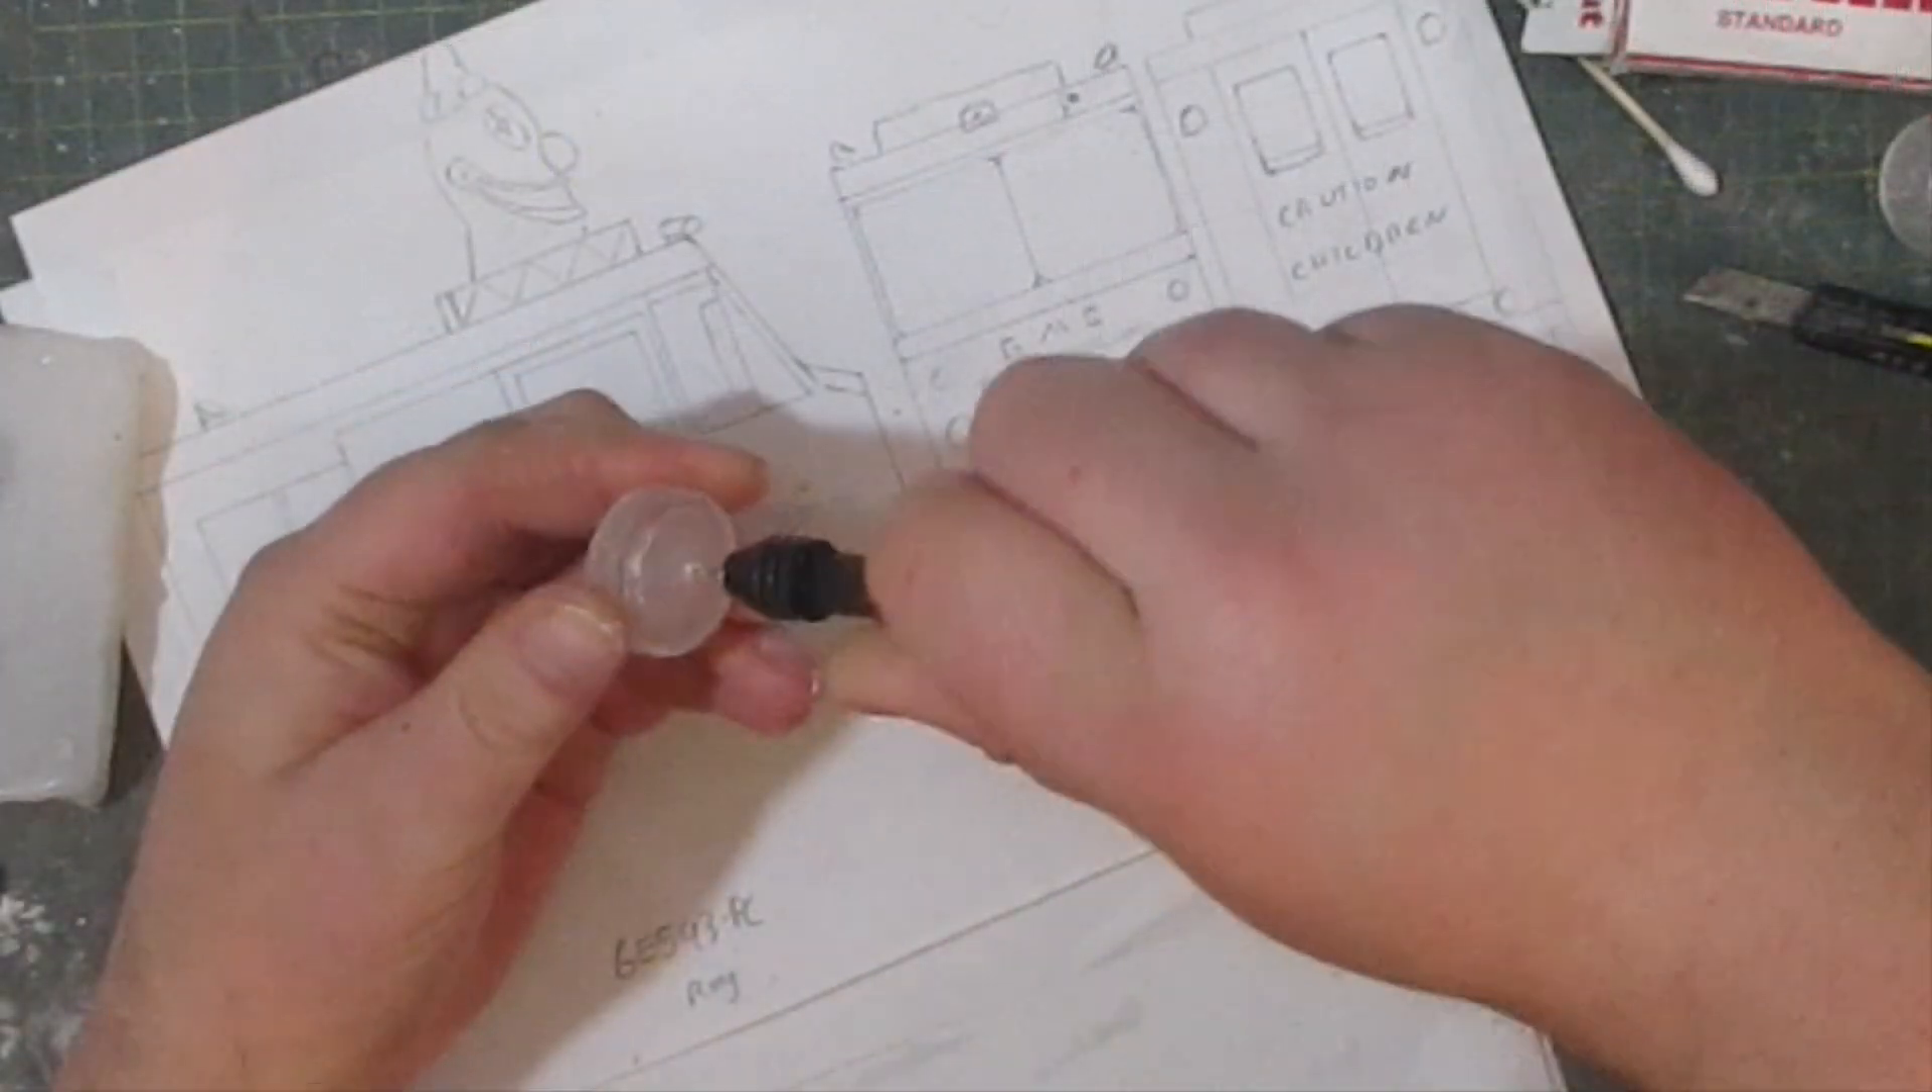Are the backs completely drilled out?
No.